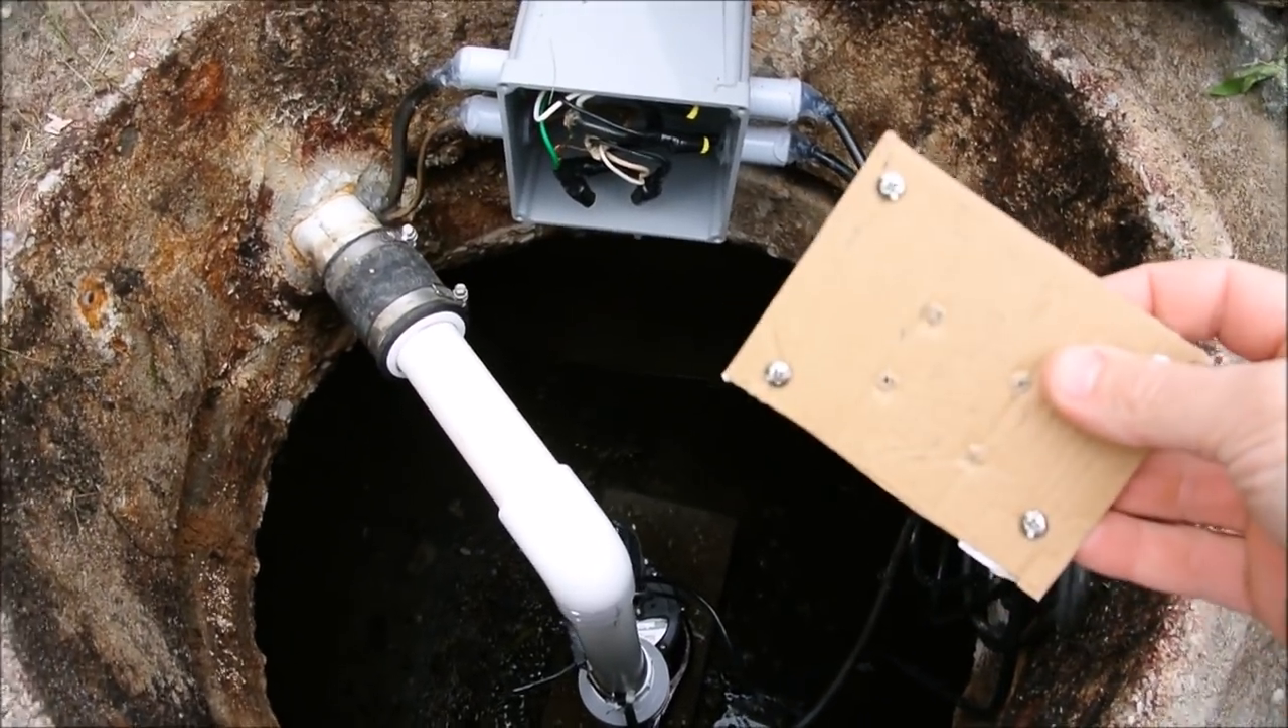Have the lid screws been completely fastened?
No.